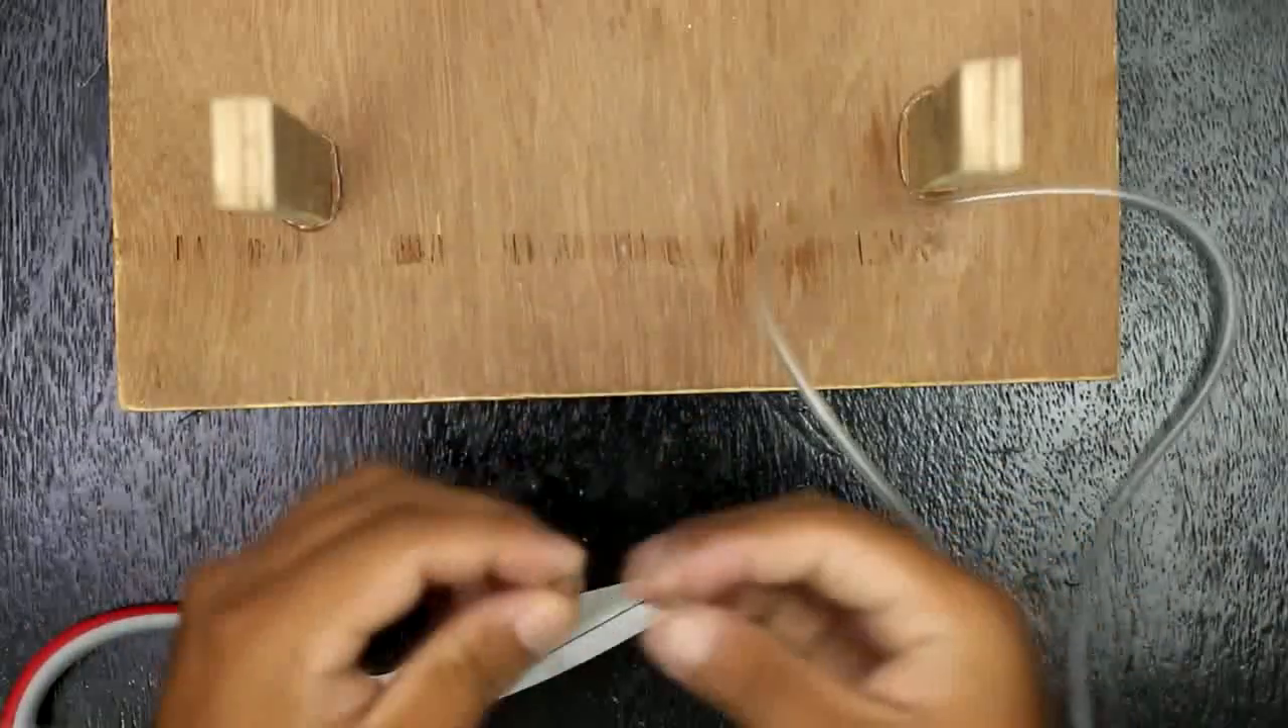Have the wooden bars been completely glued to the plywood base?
Yes.